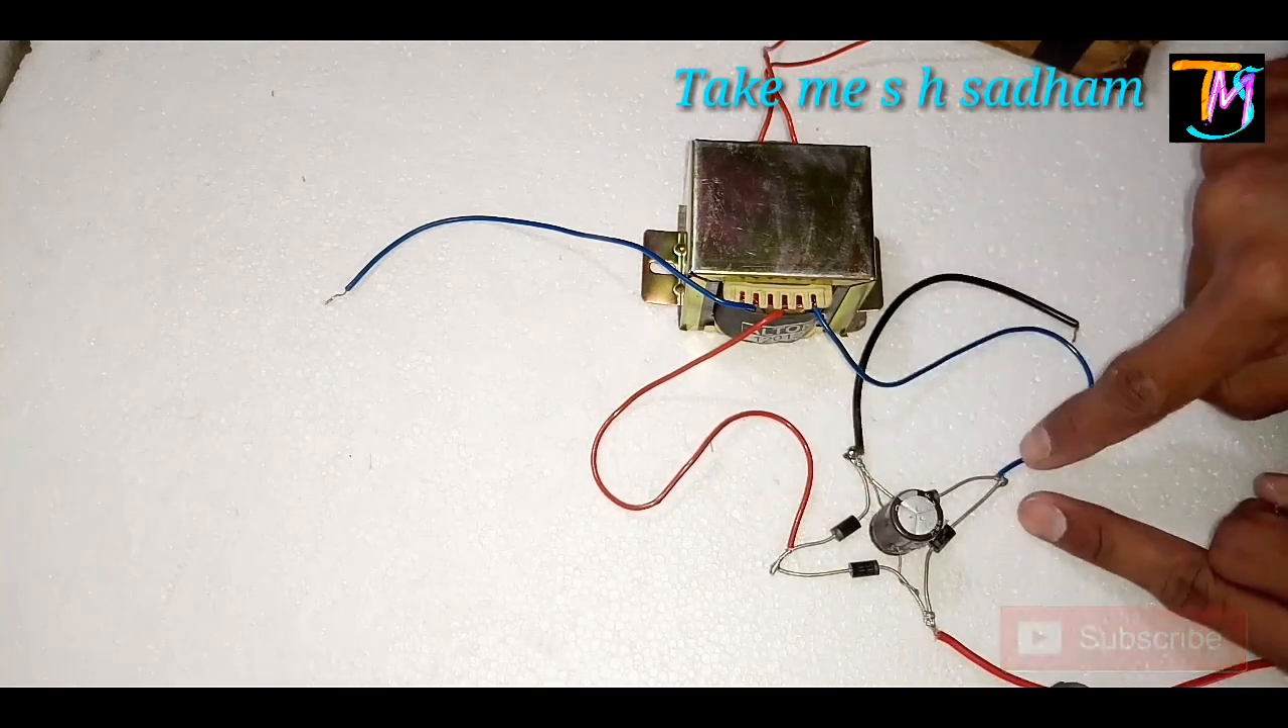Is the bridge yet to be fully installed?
No.